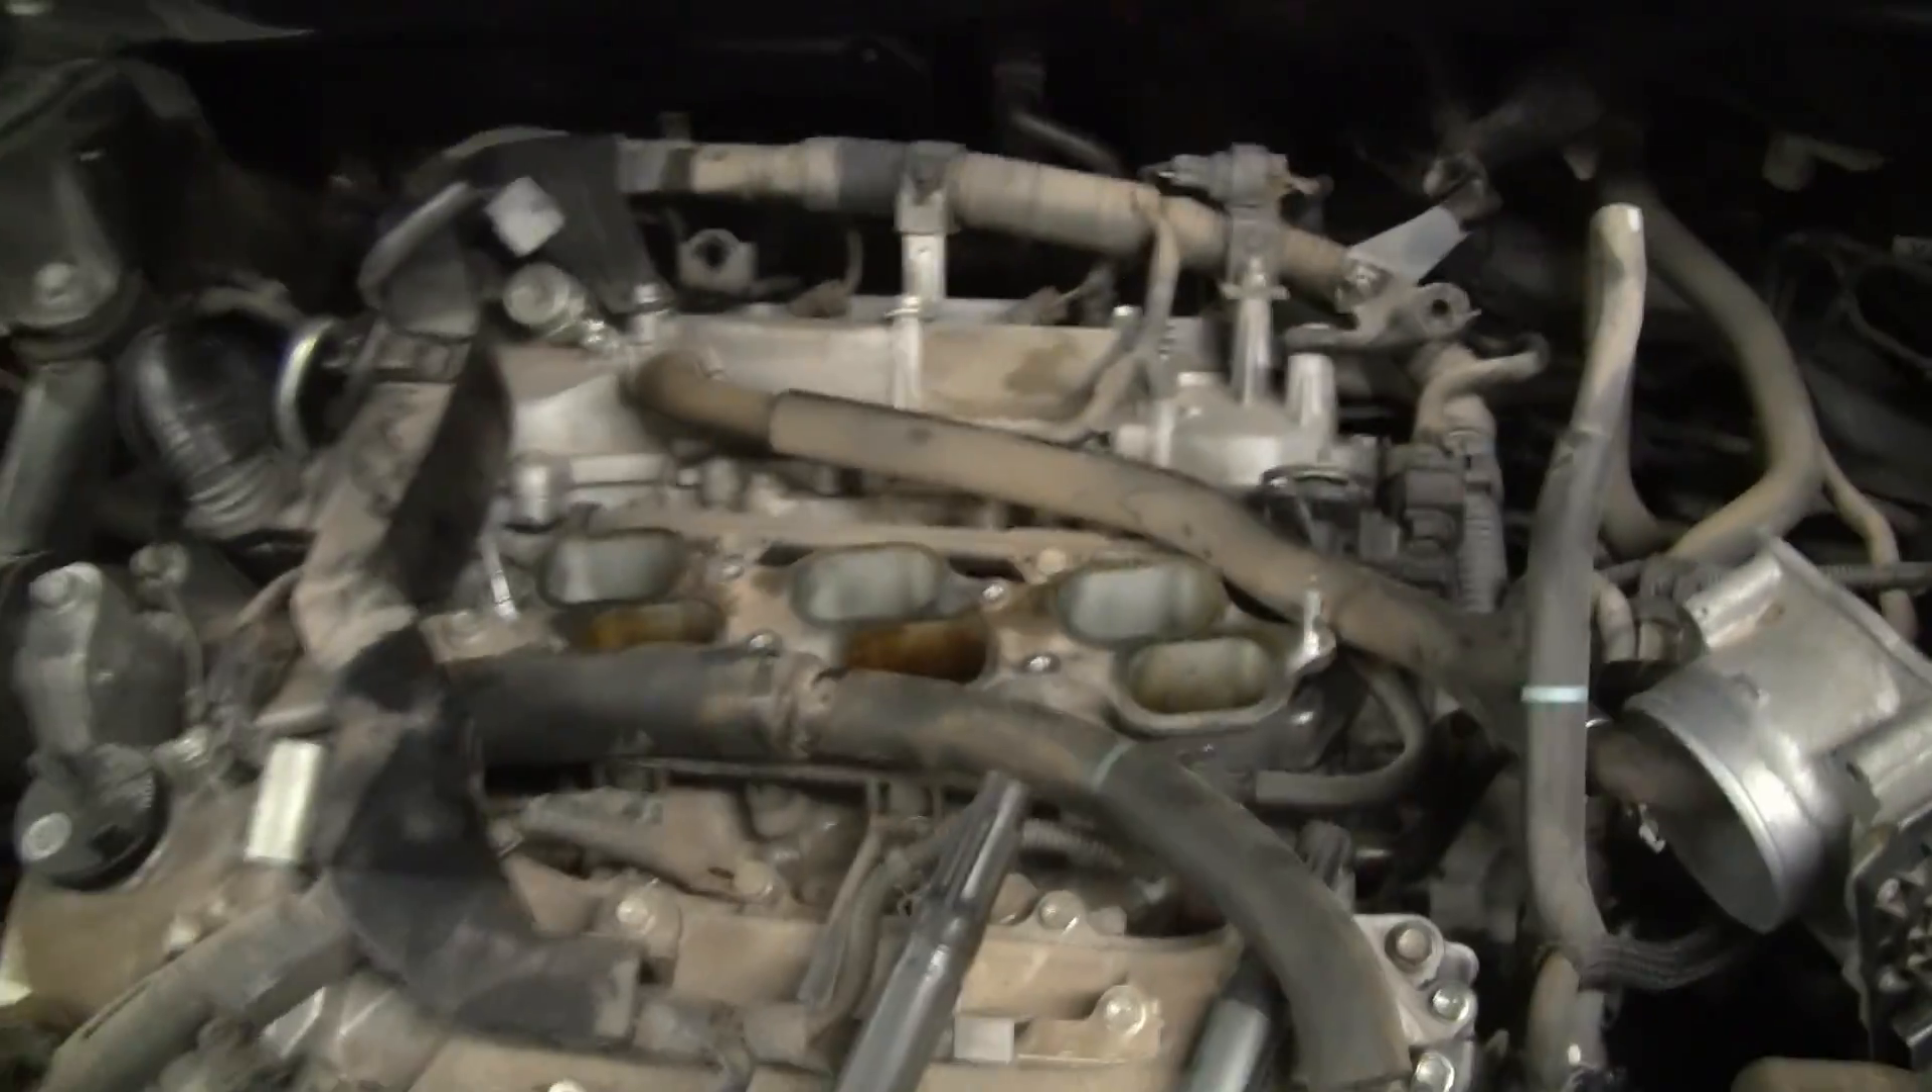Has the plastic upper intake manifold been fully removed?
Yes.